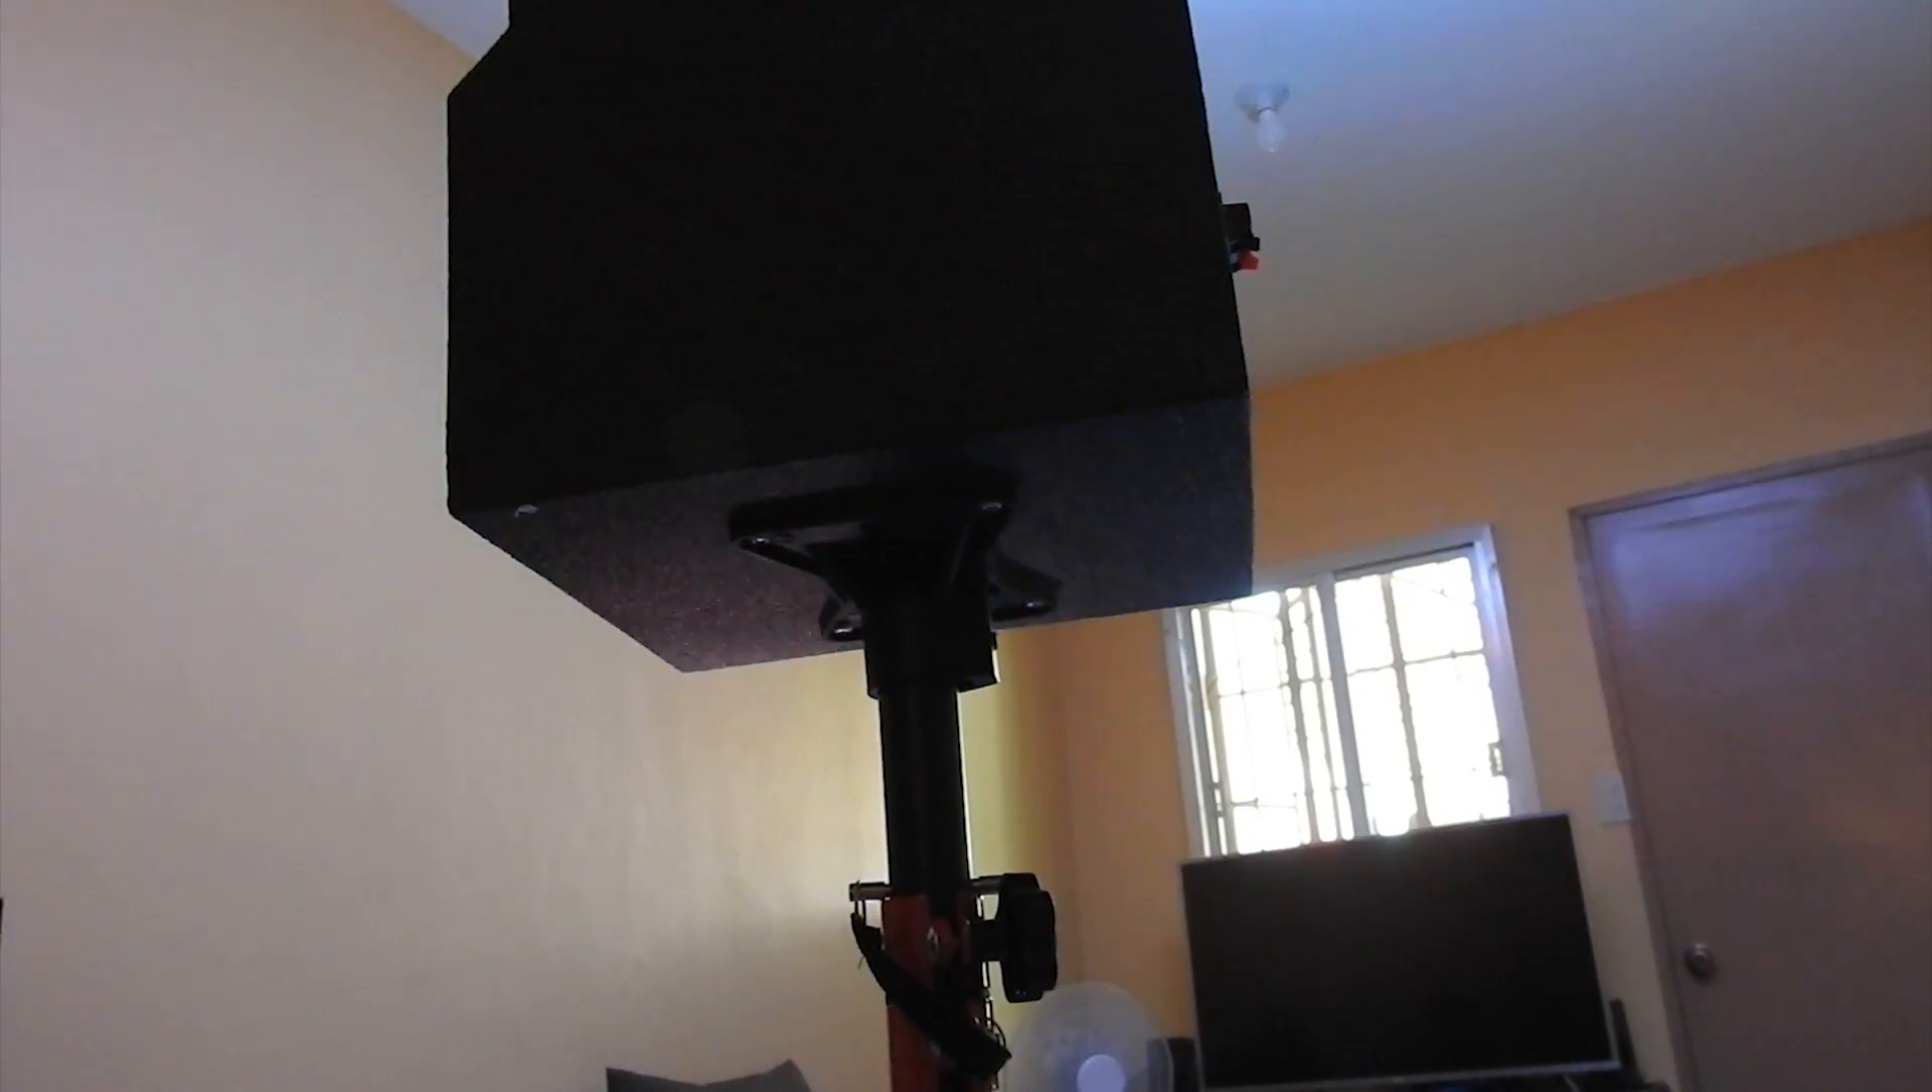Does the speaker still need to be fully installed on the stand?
No.